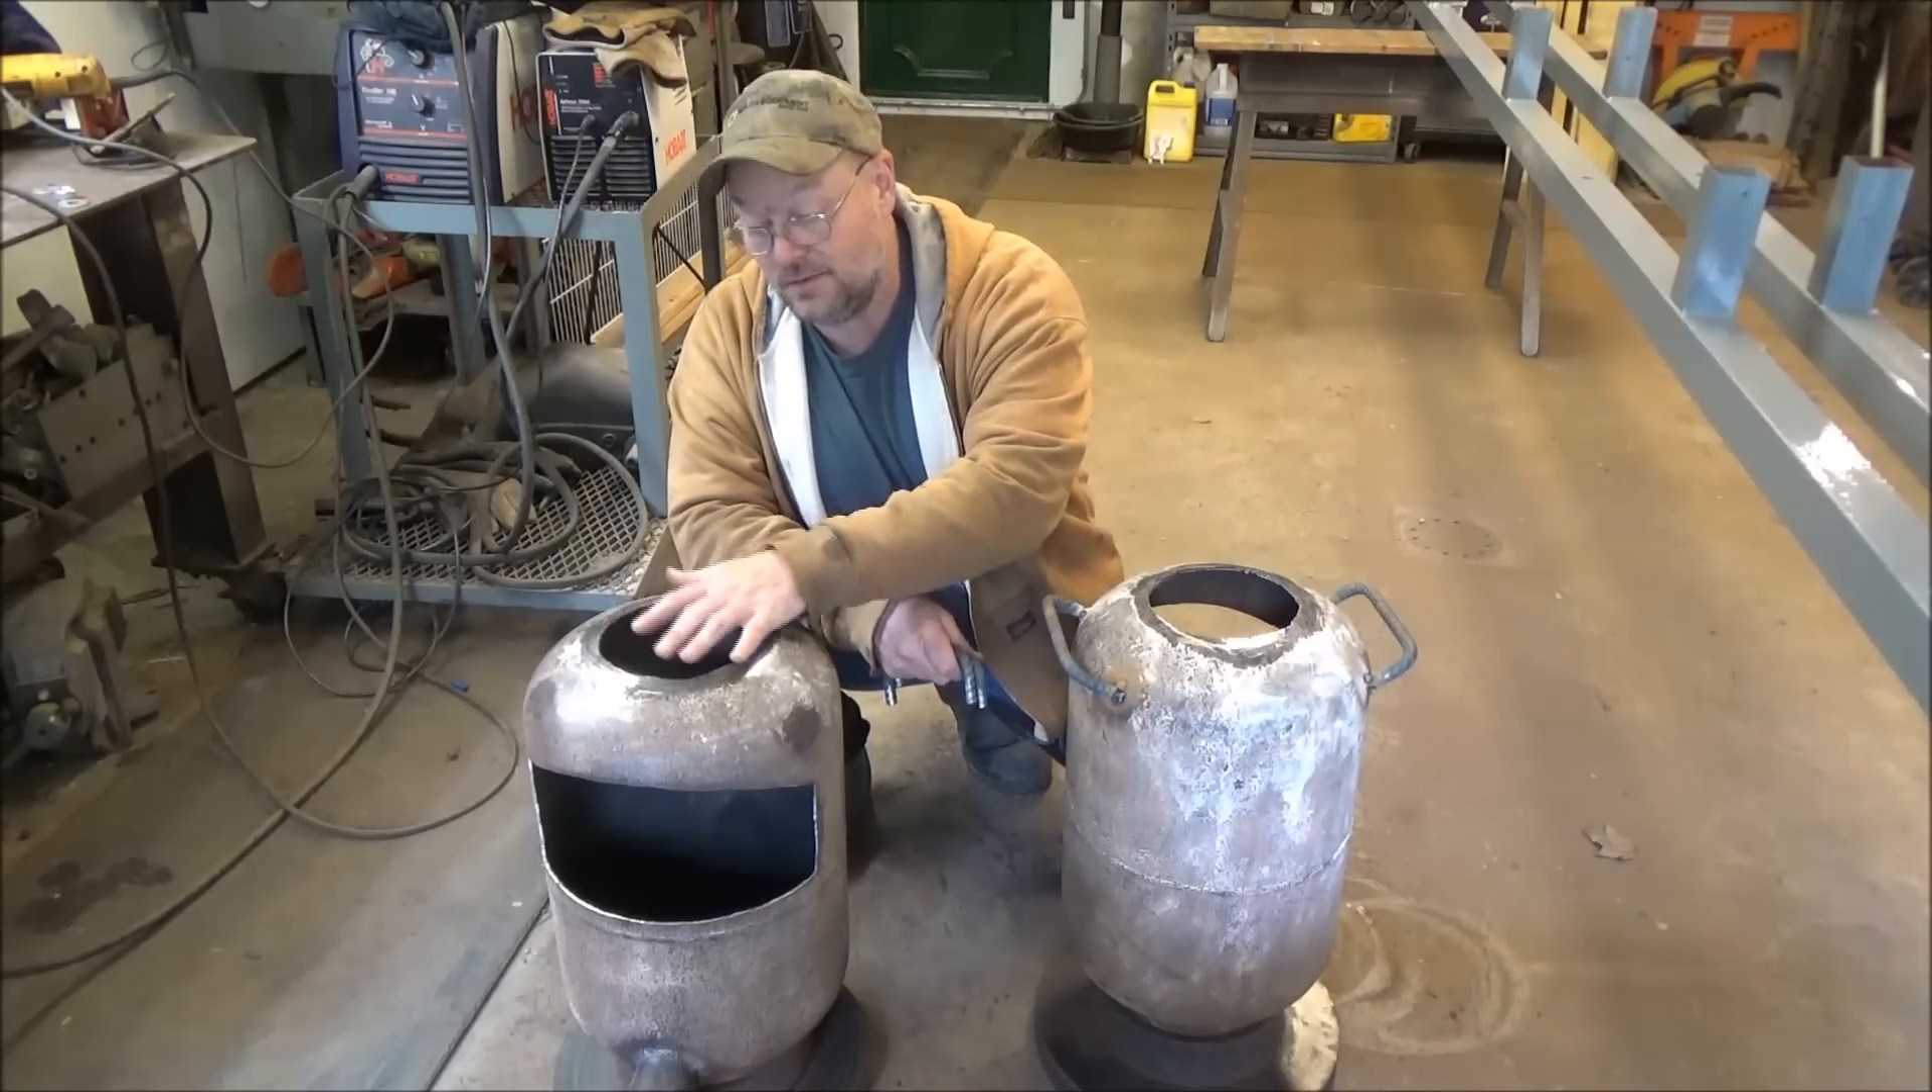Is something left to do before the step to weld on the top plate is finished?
Yes.